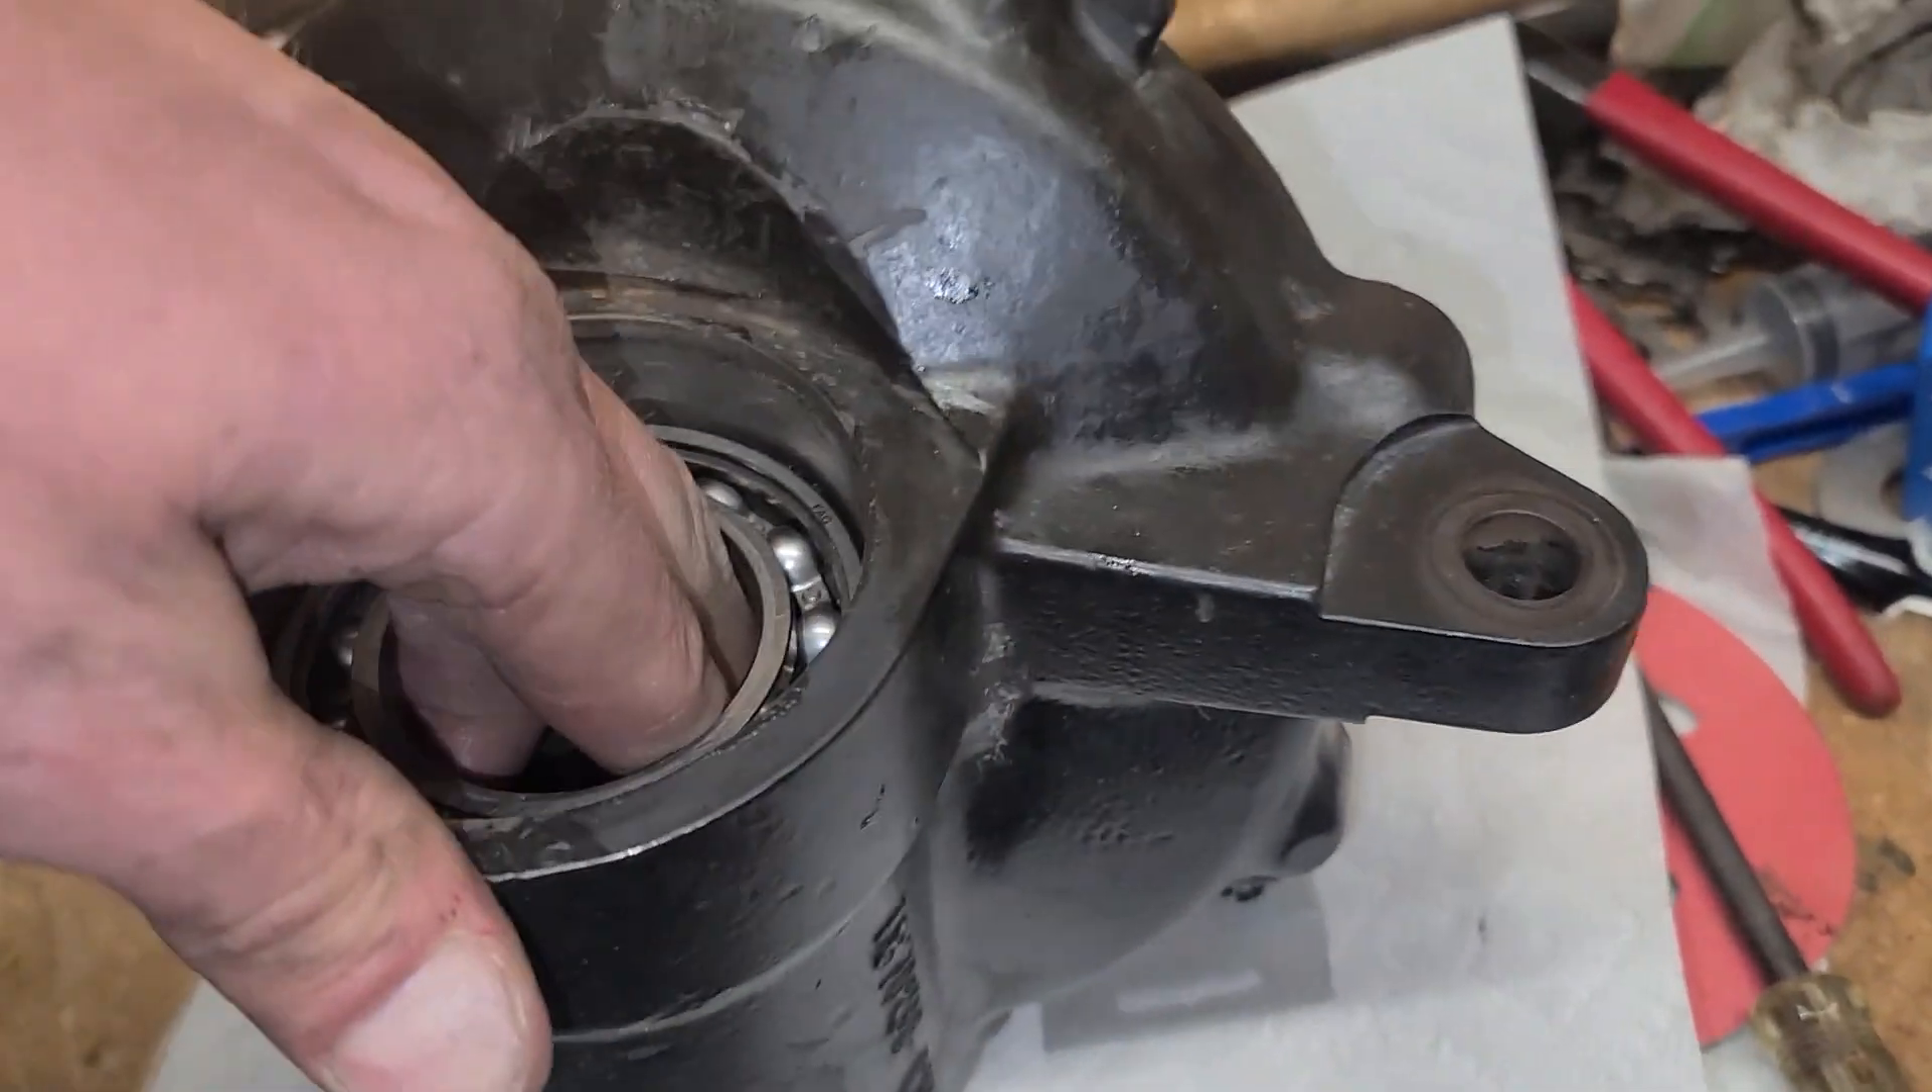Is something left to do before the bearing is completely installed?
No.